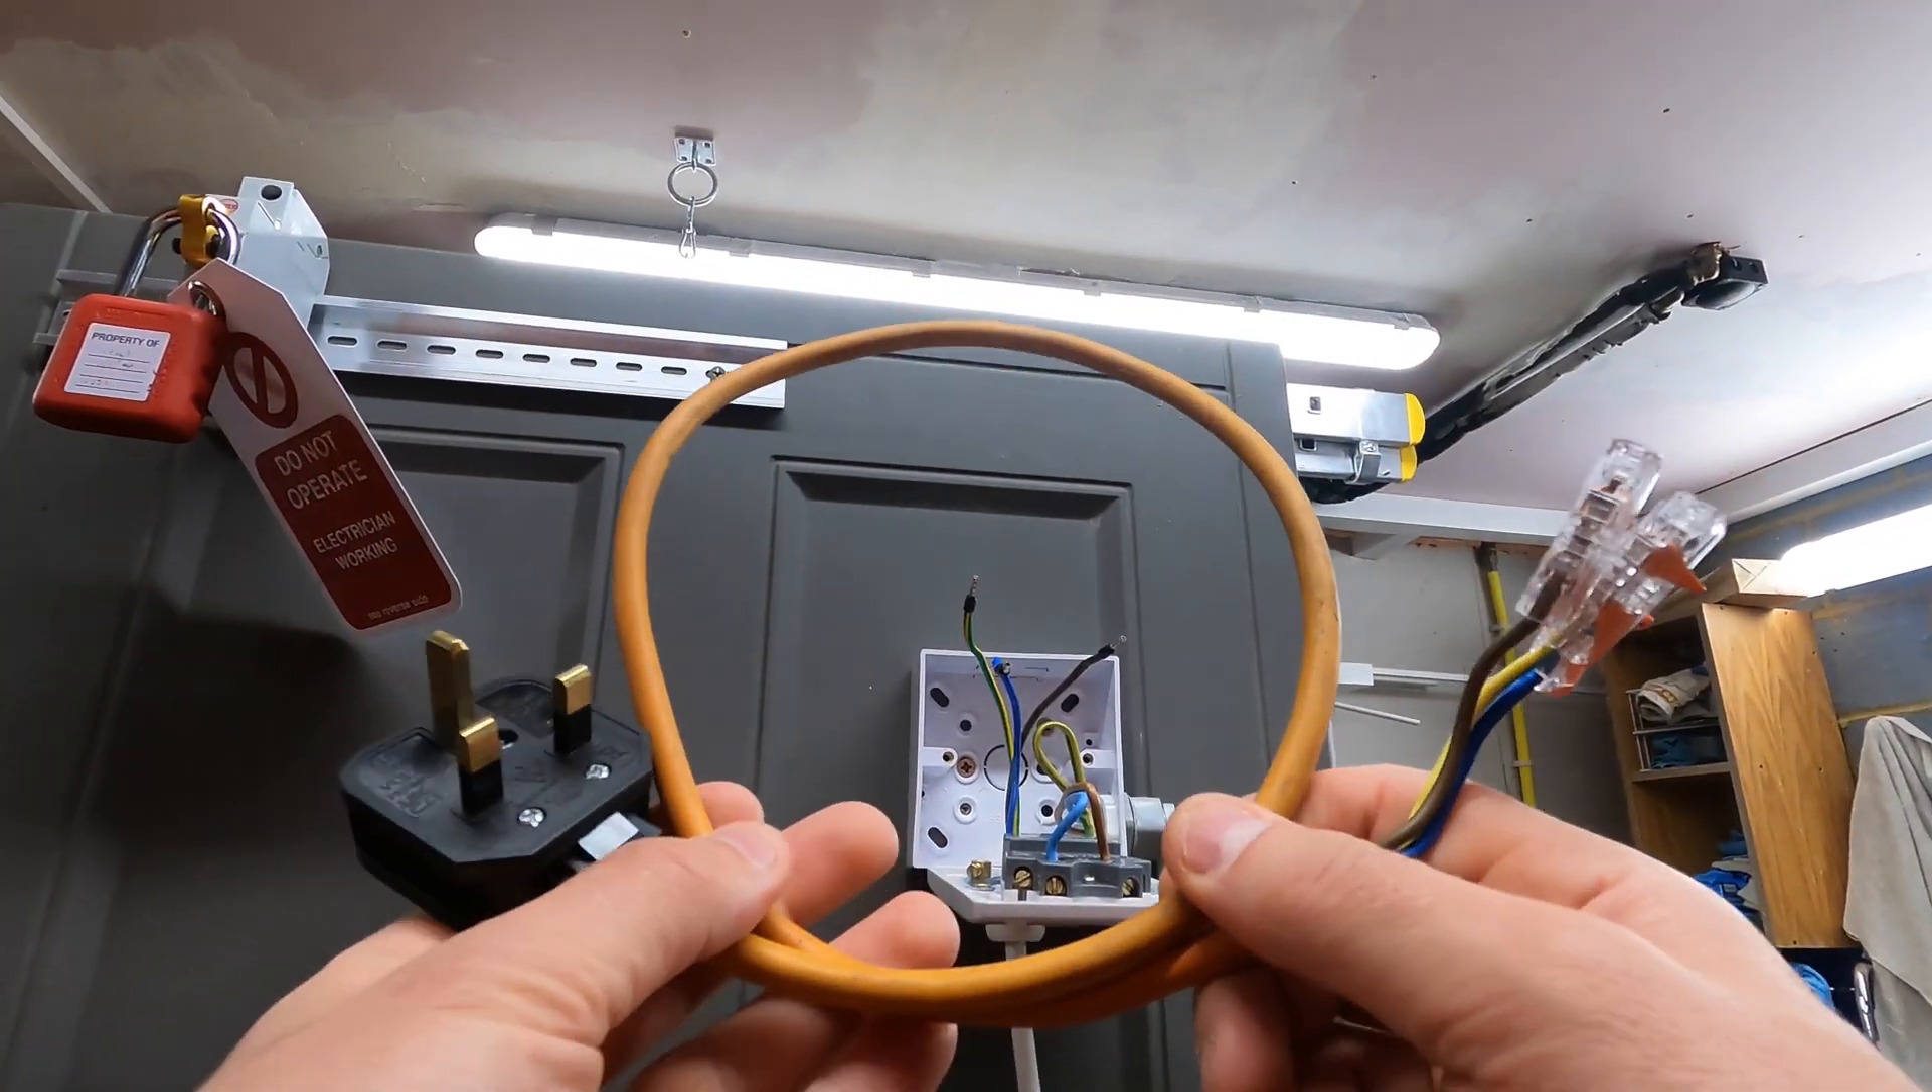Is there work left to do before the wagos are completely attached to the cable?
No.